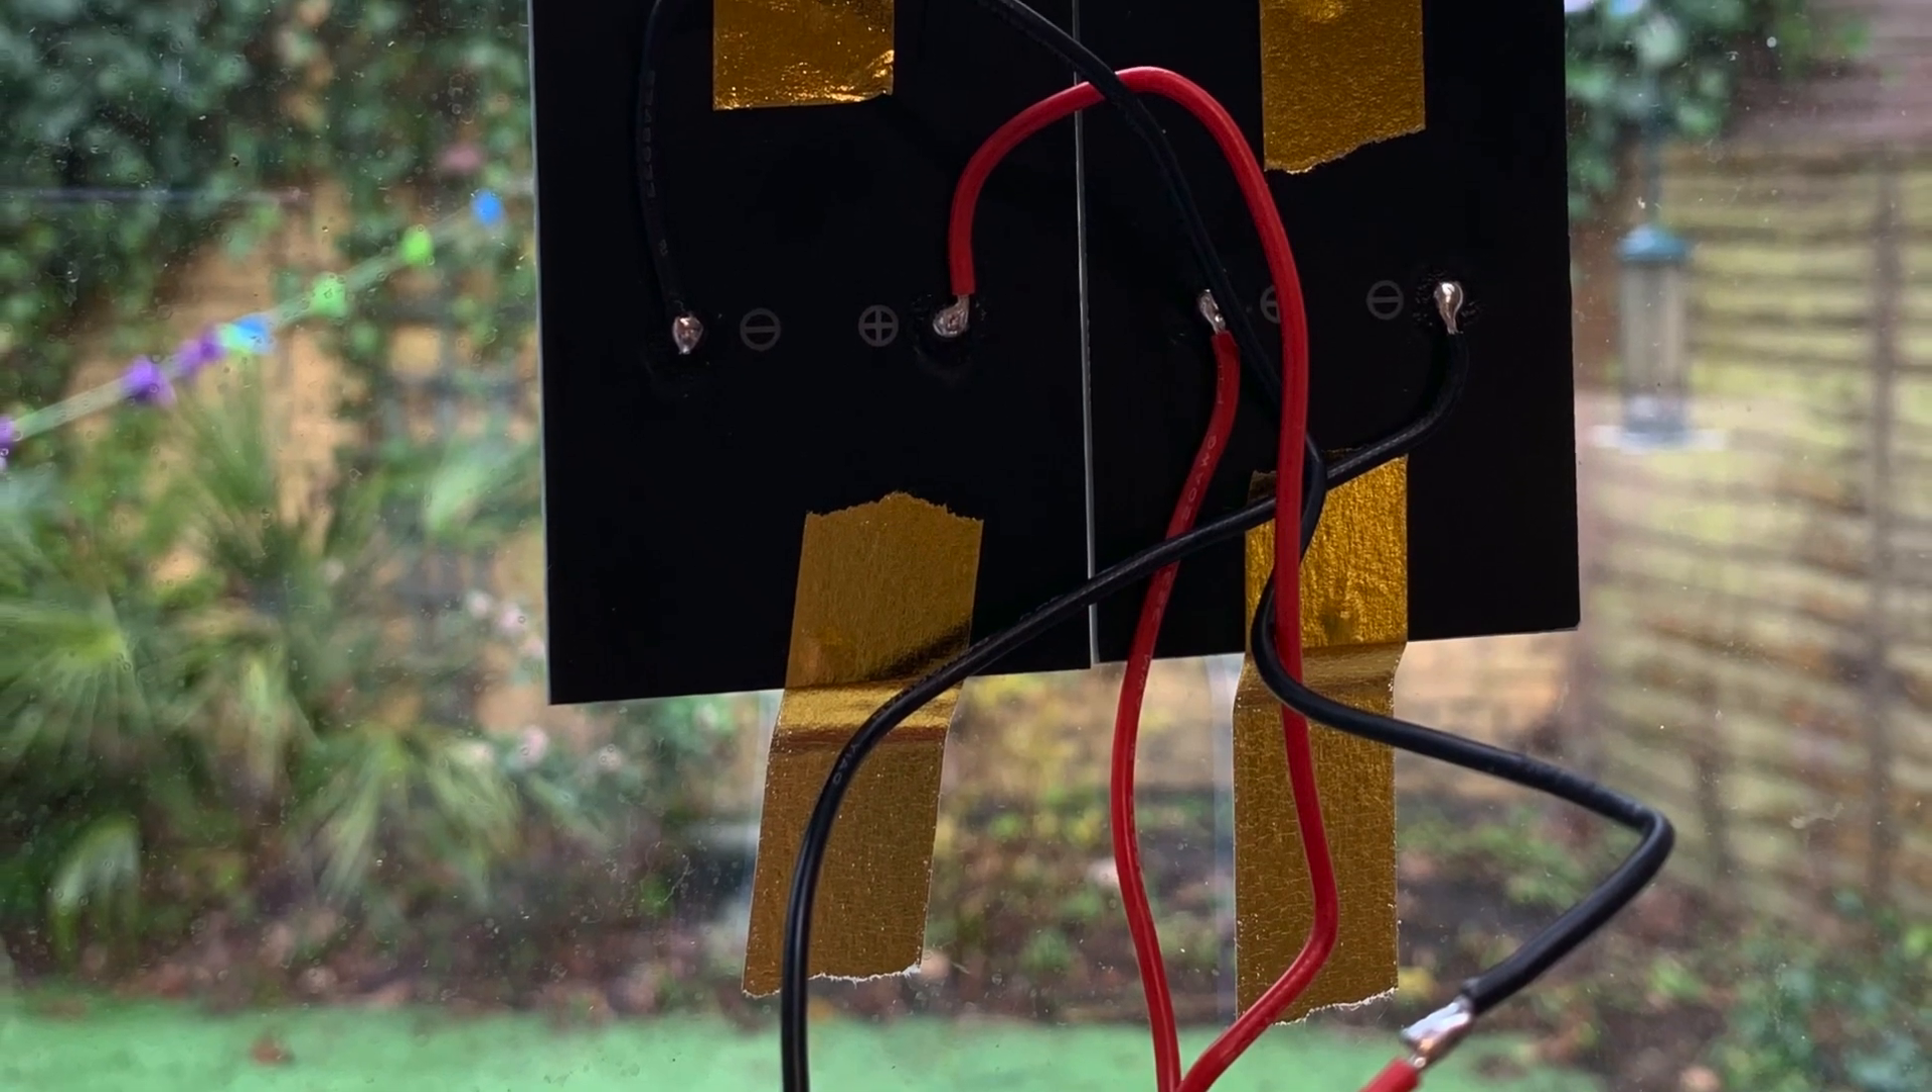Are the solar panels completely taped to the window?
Yes.